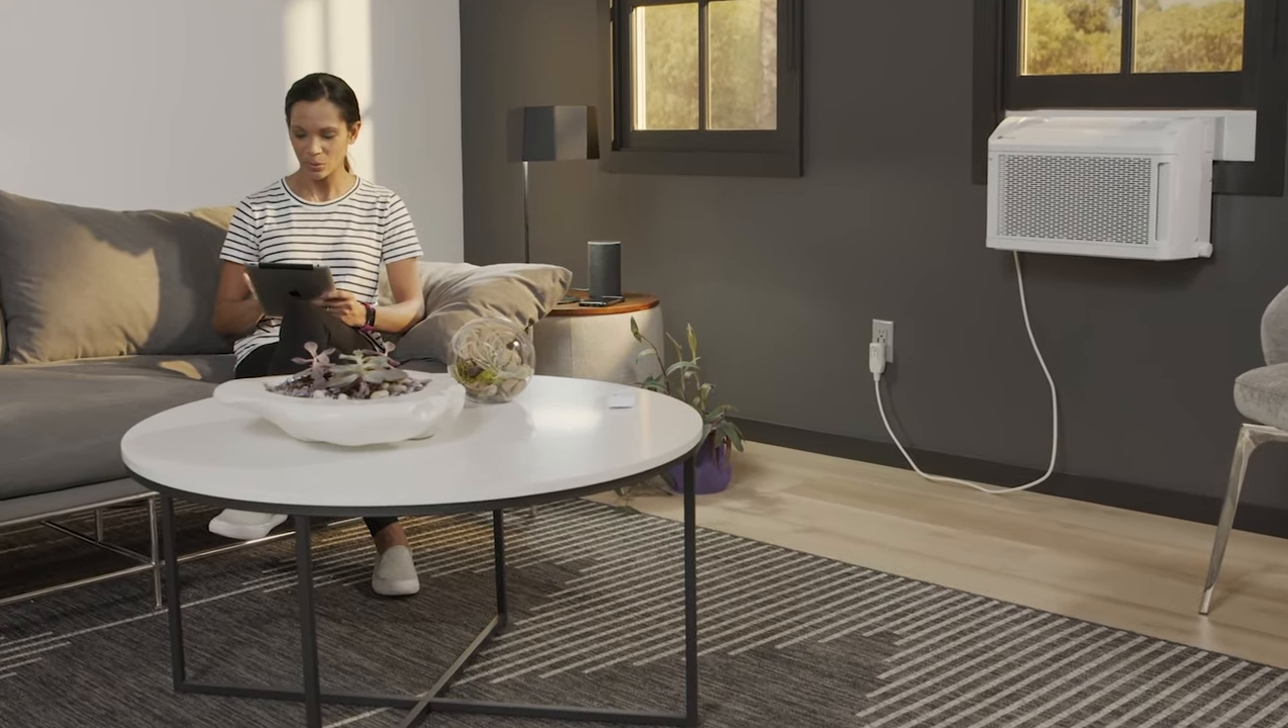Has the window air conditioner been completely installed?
Yes.